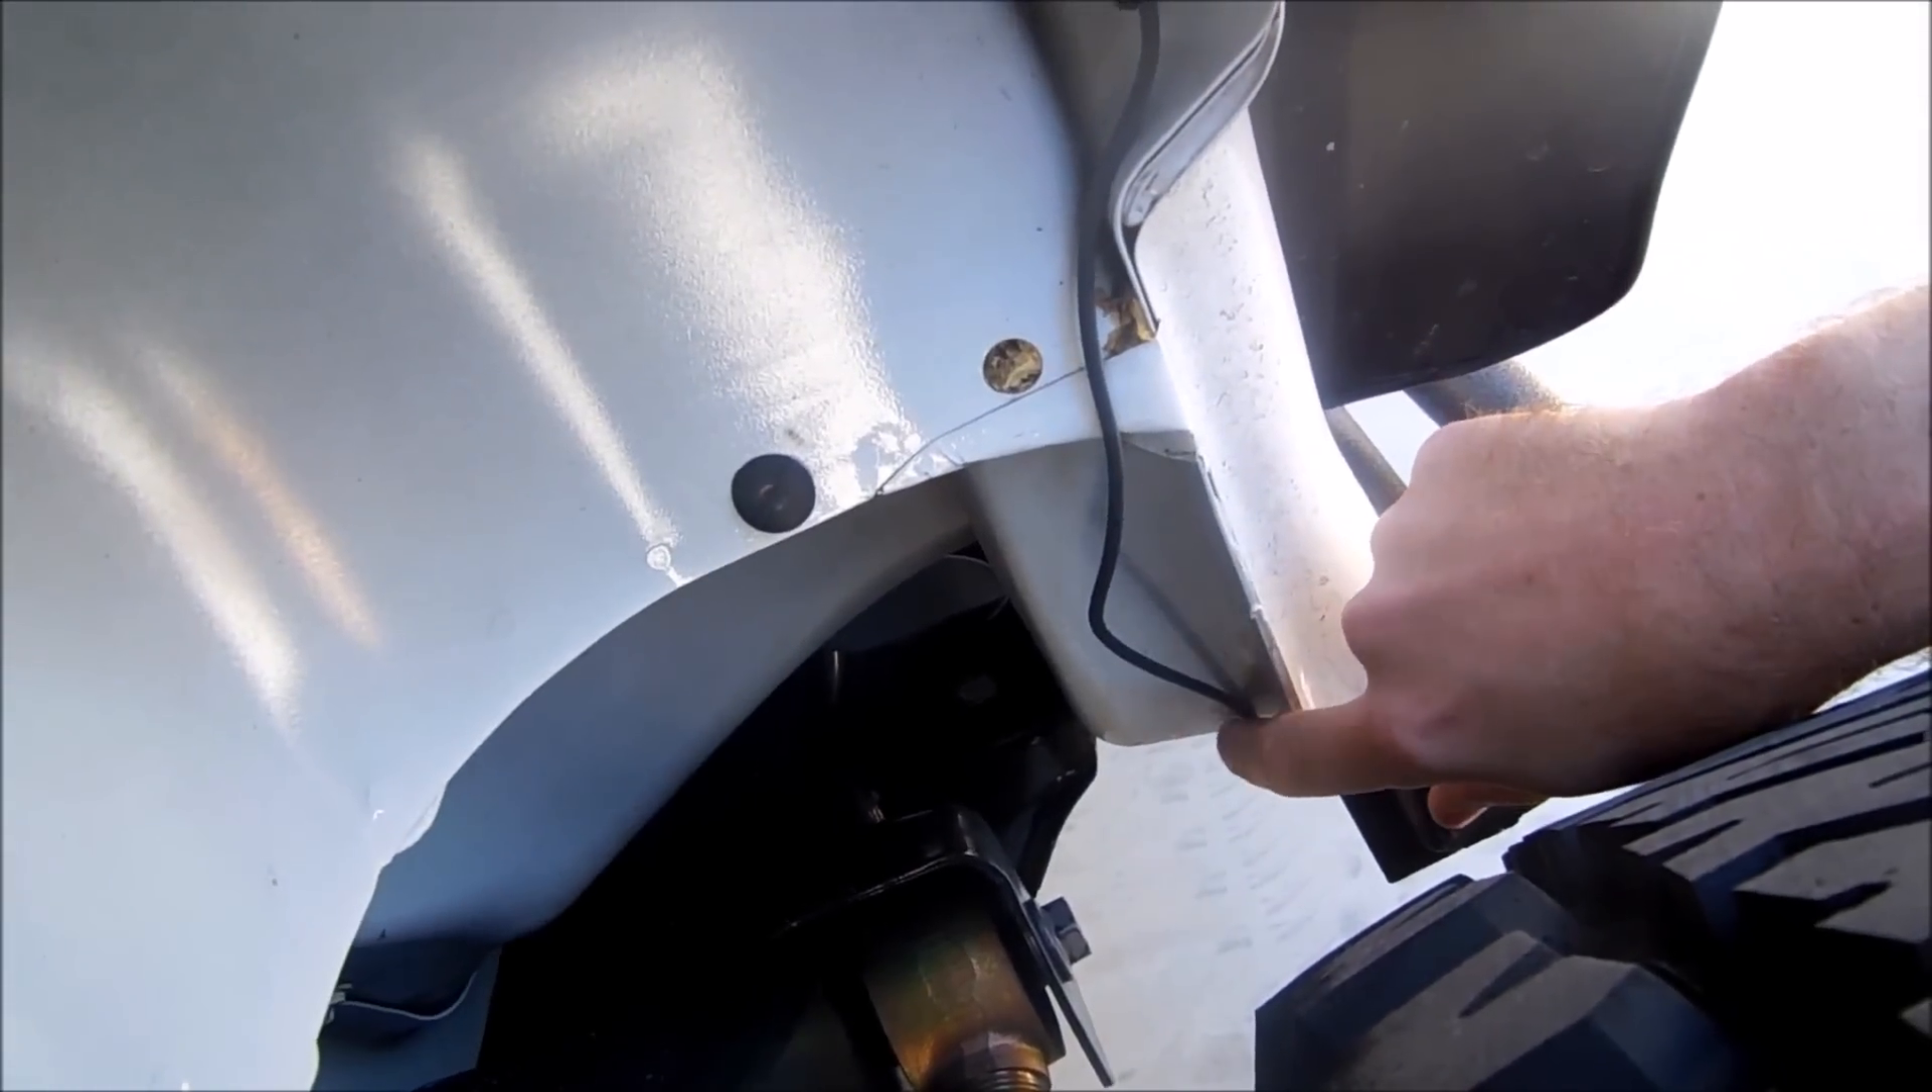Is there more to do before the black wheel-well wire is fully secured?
Yes.